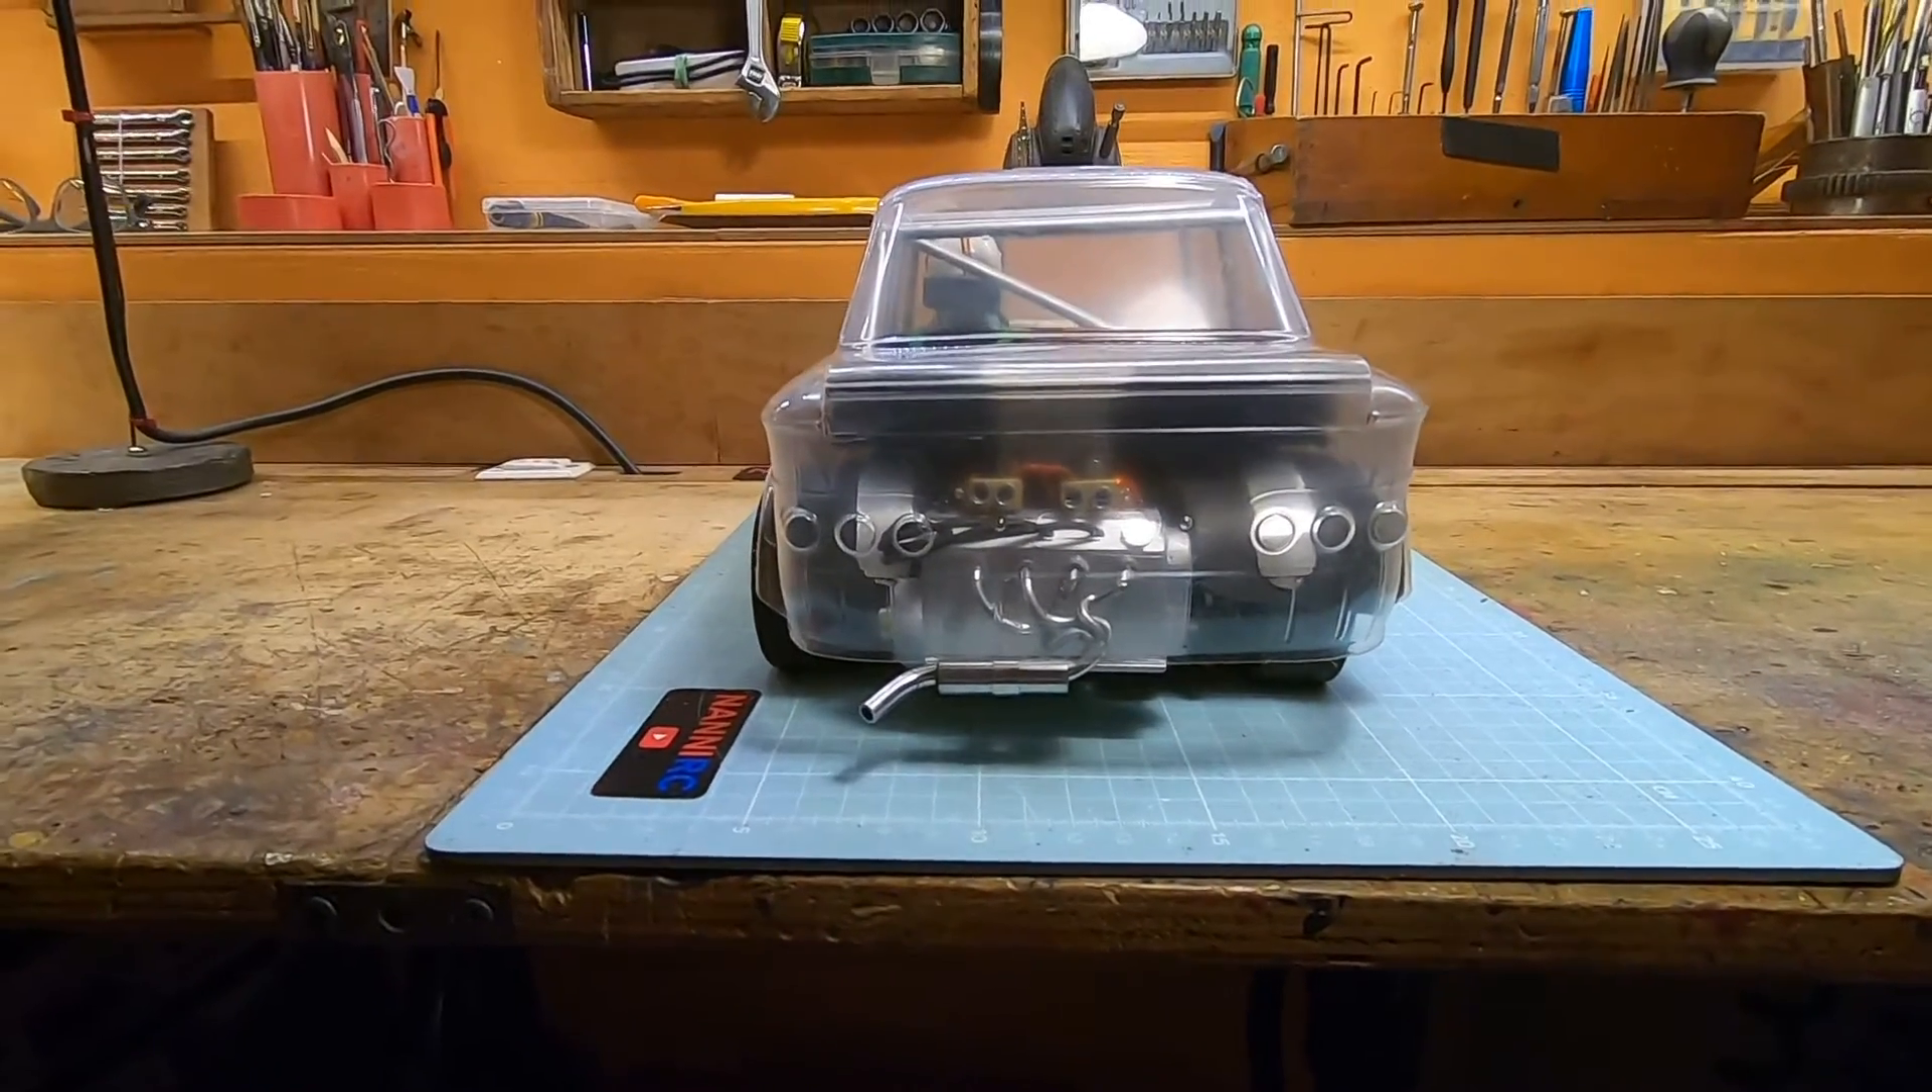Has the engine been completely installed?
Yes.